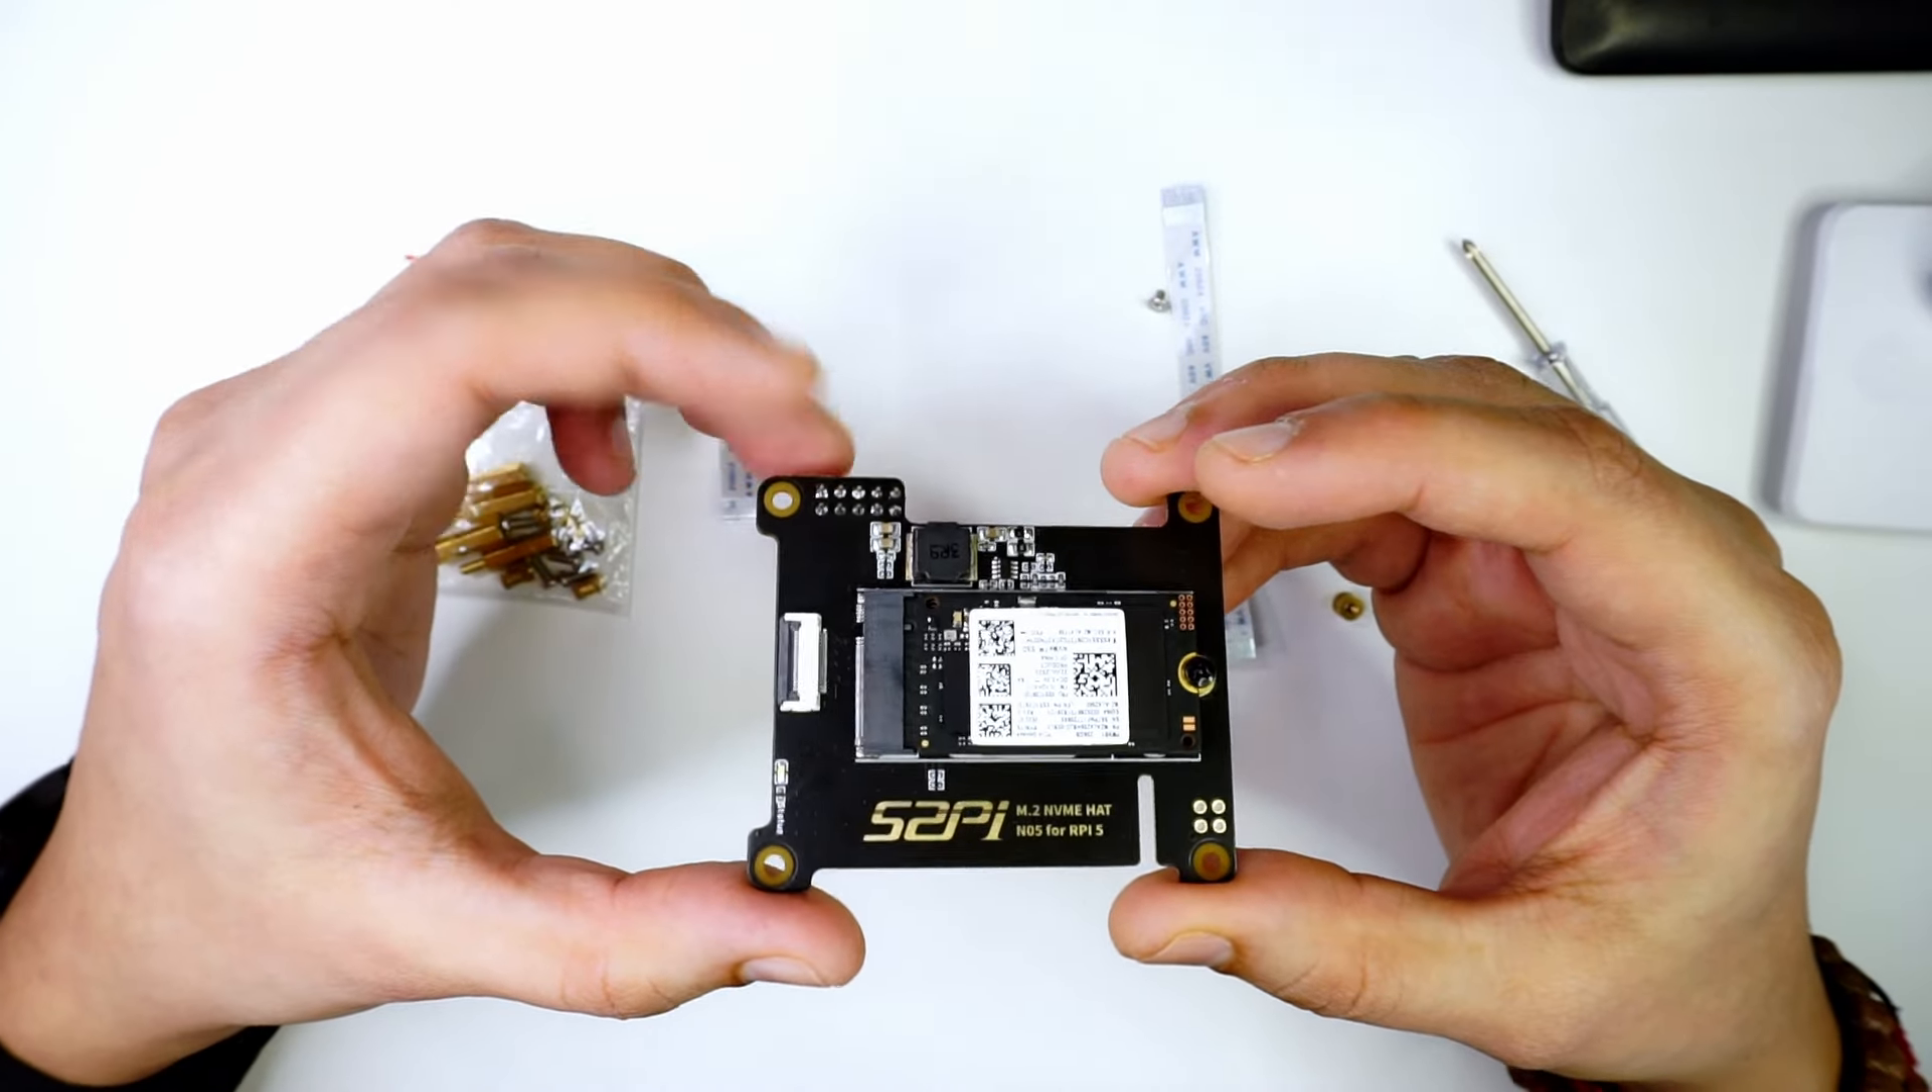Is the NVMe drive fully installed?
Yes.